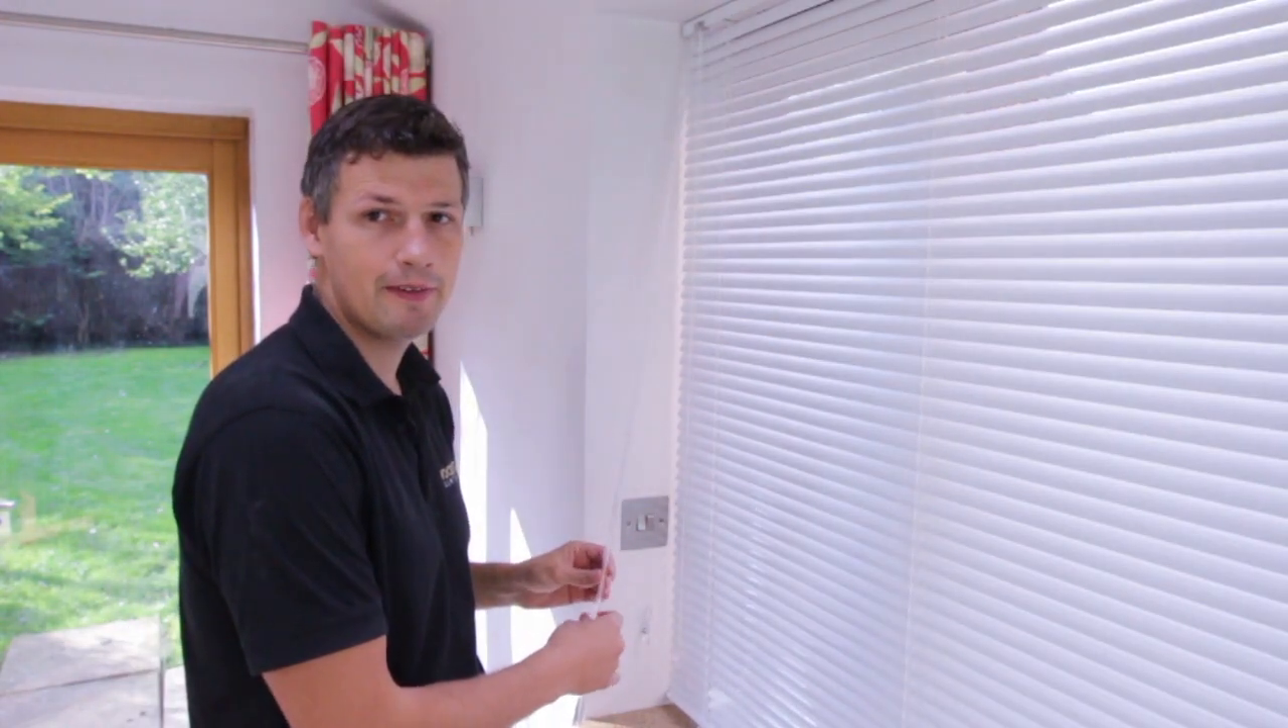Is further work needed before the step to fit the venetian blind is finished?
No.